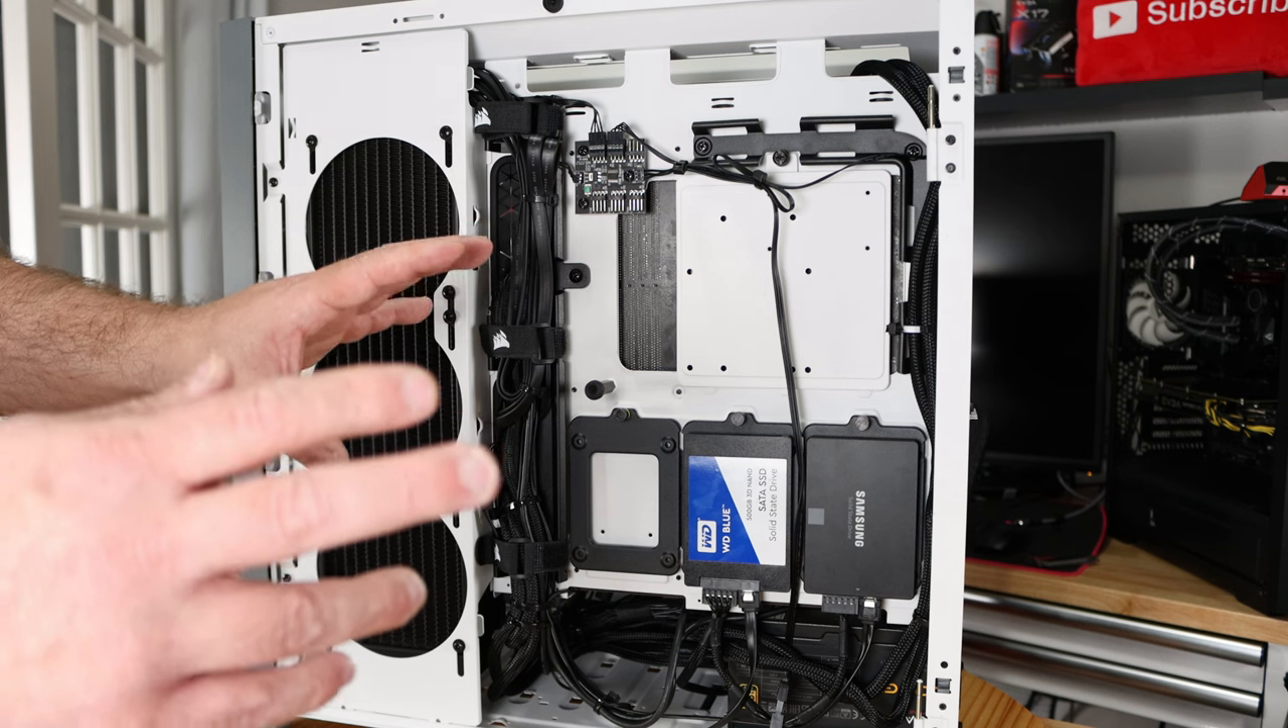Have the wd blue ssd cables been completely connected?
Yes.